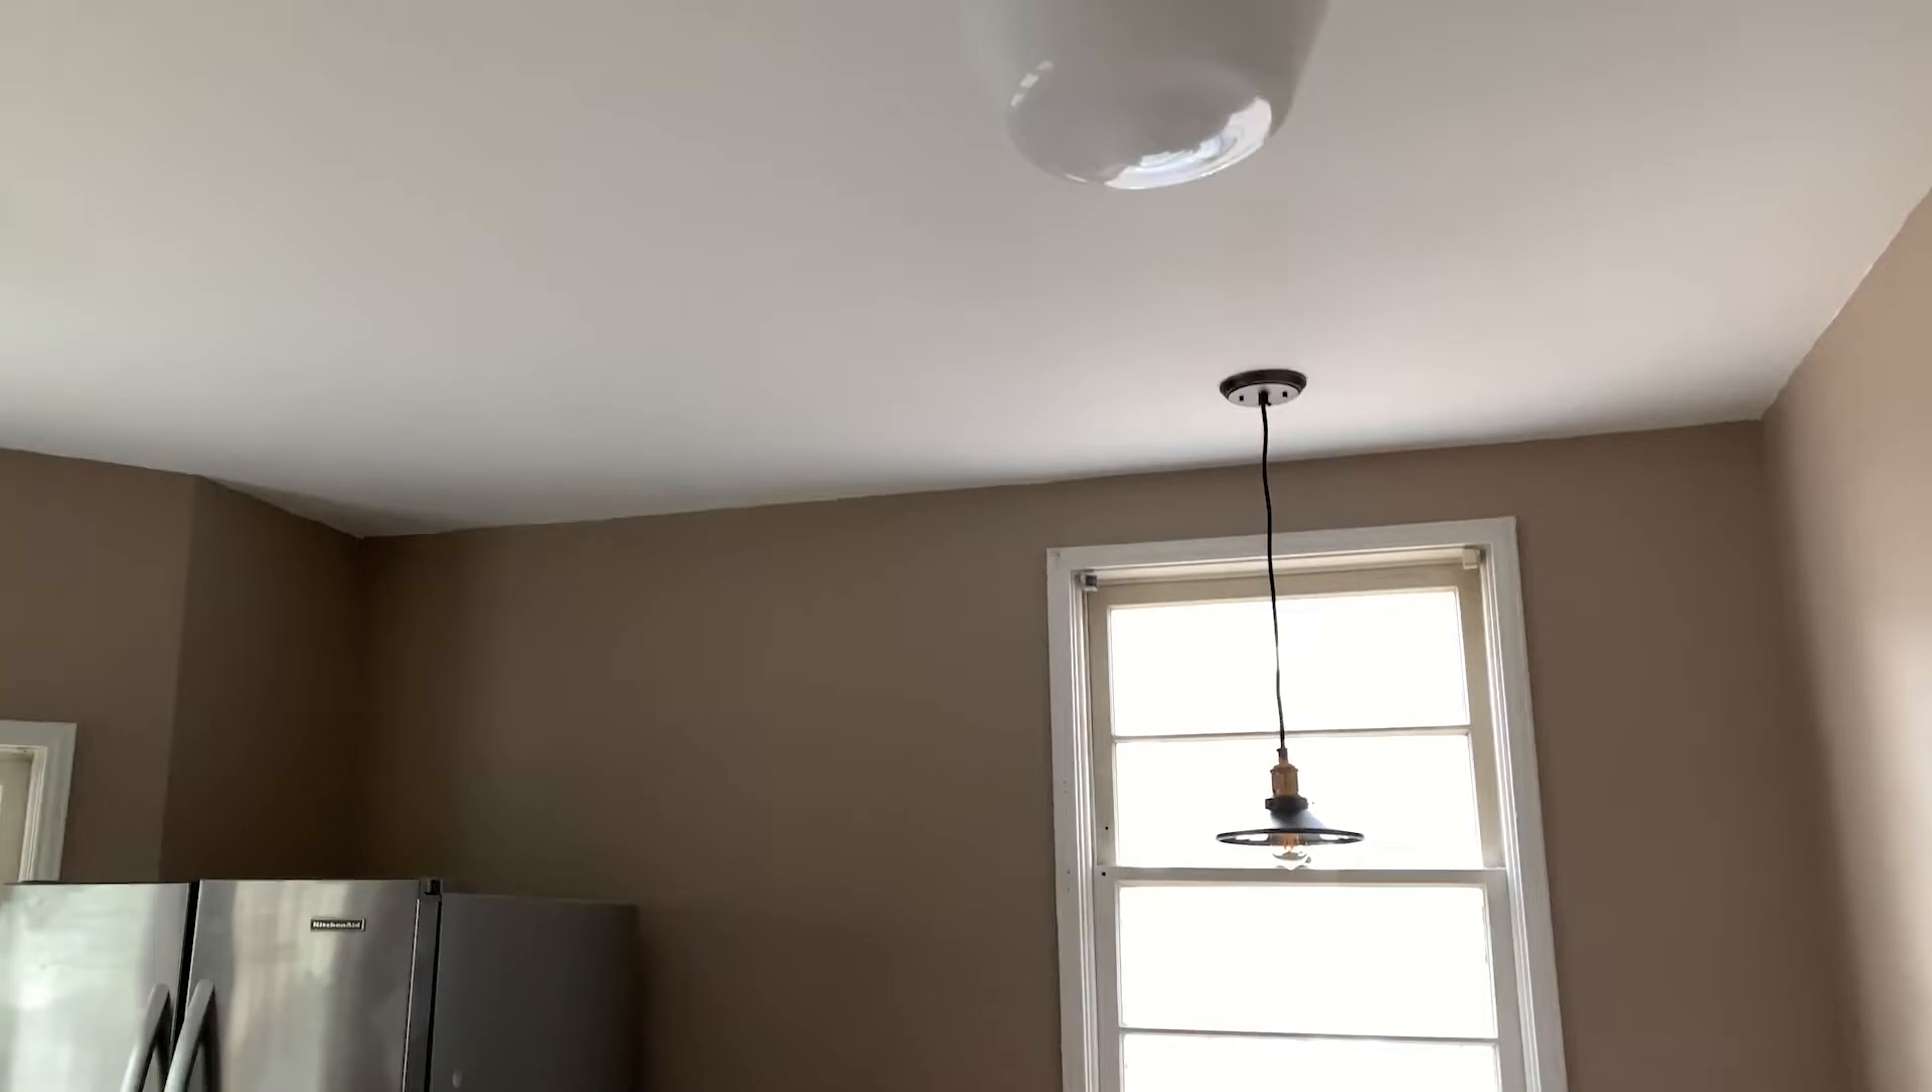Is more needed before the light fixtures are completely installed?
No.